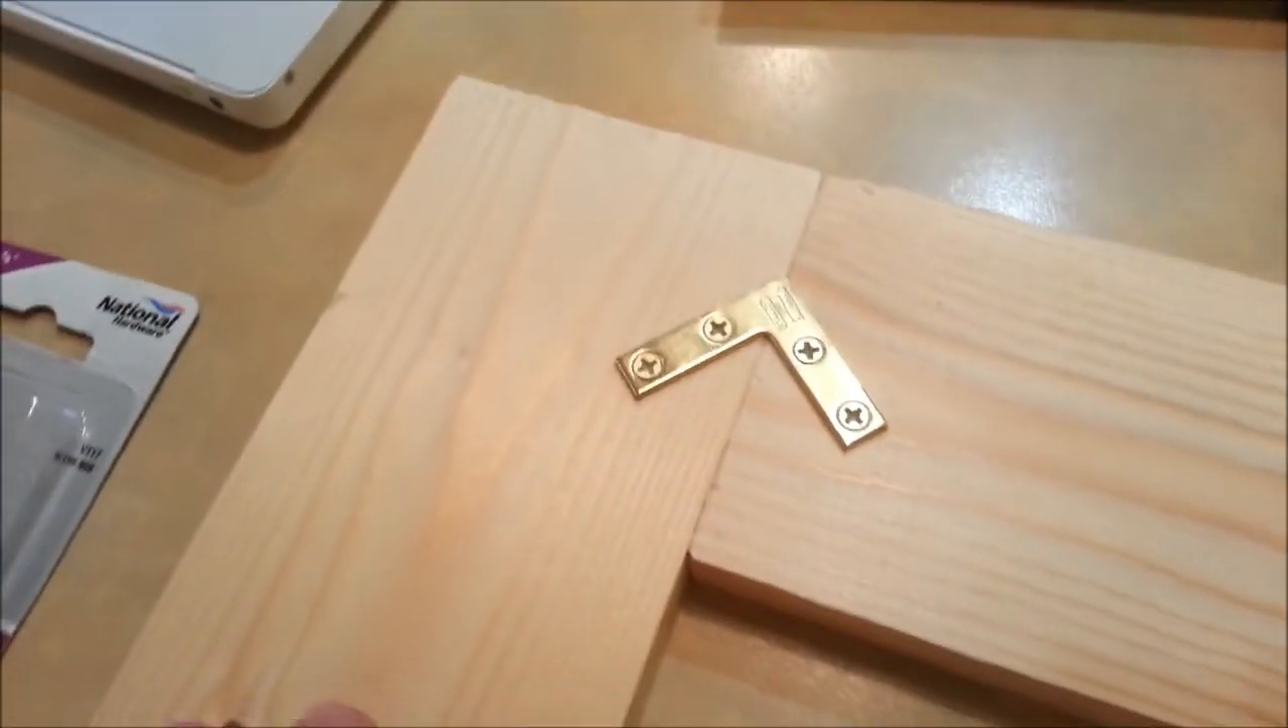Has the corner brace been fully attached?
Yes.